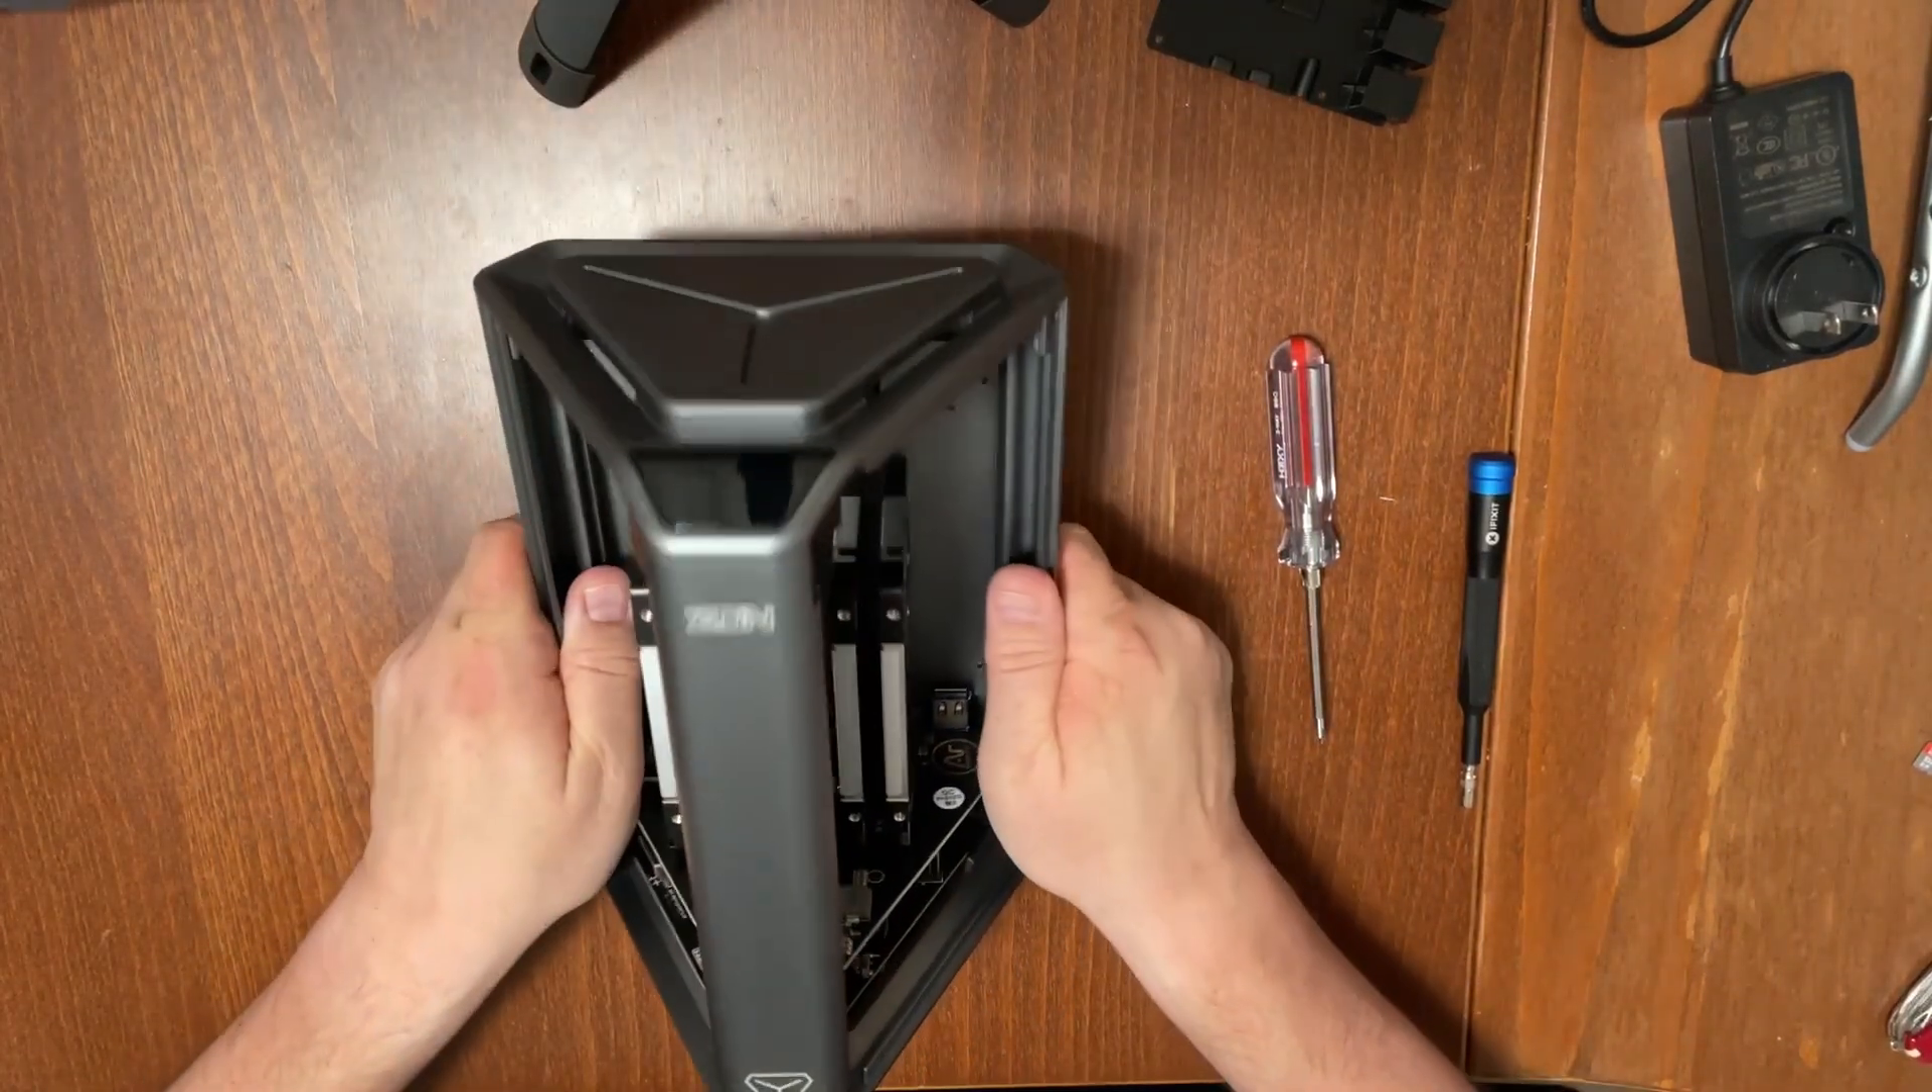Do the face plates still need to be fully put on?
Yes.